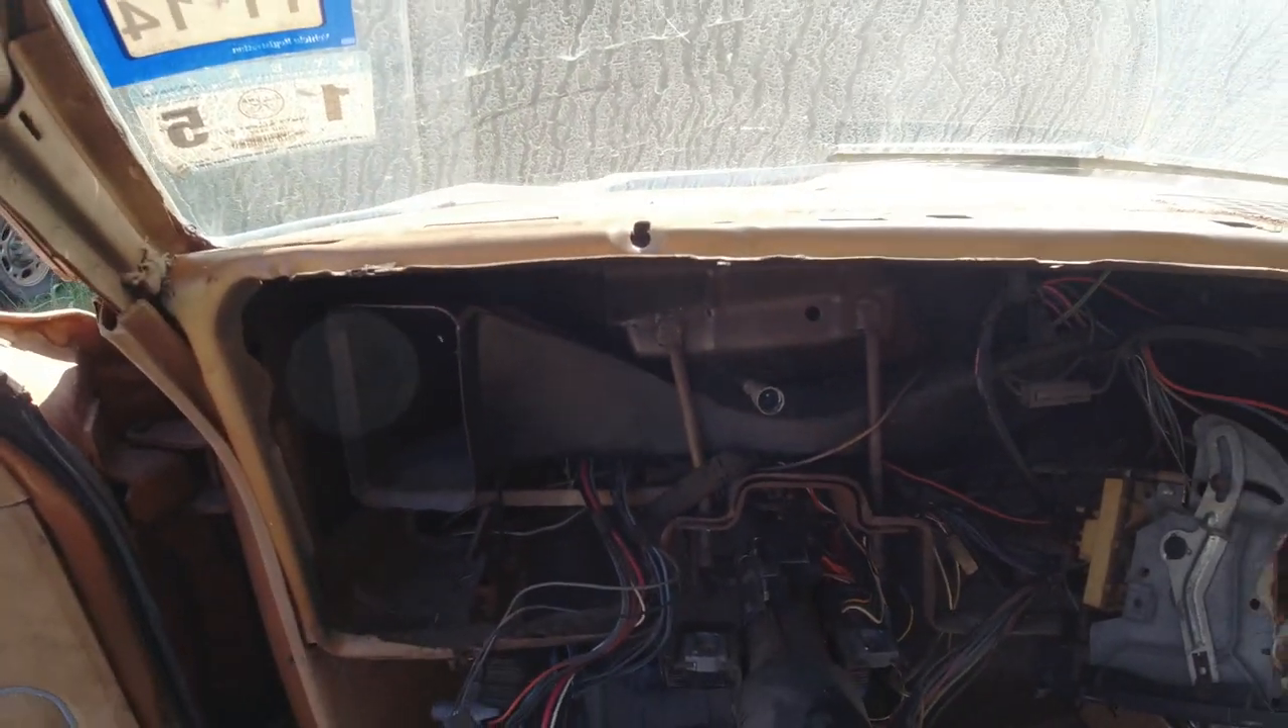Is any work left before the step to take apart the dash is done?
No.